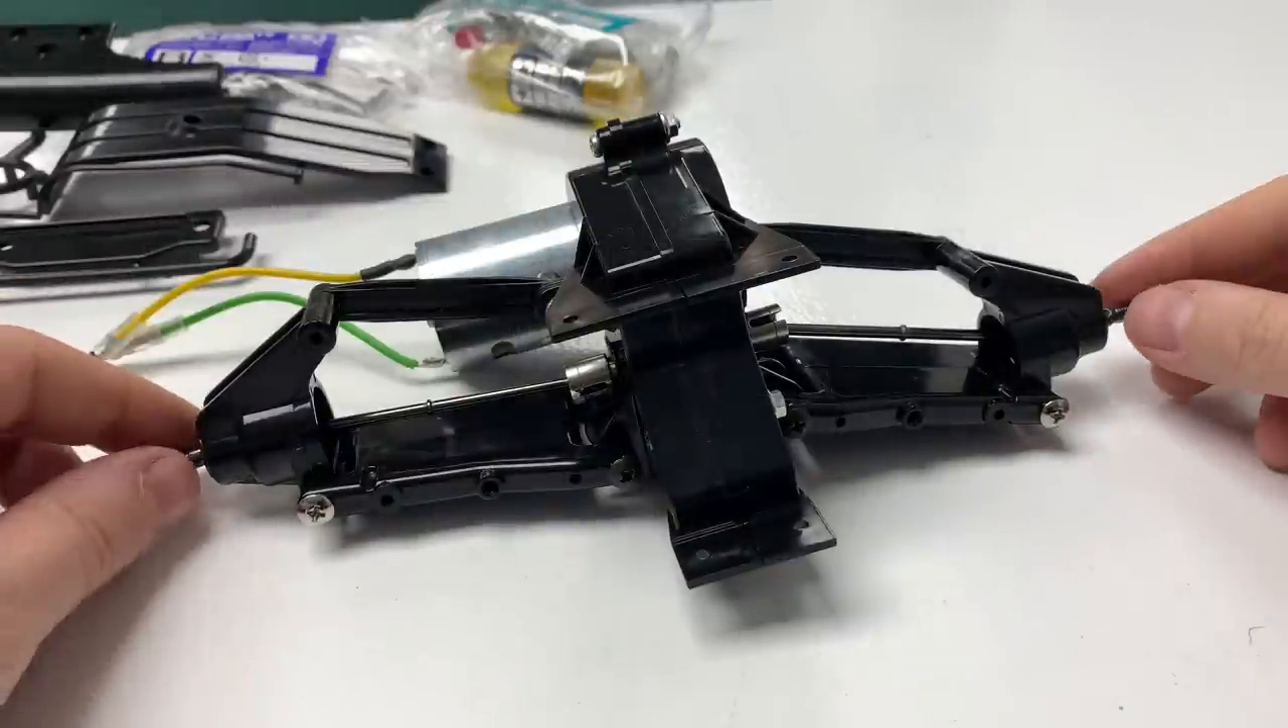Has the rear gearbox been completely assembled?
Yes.